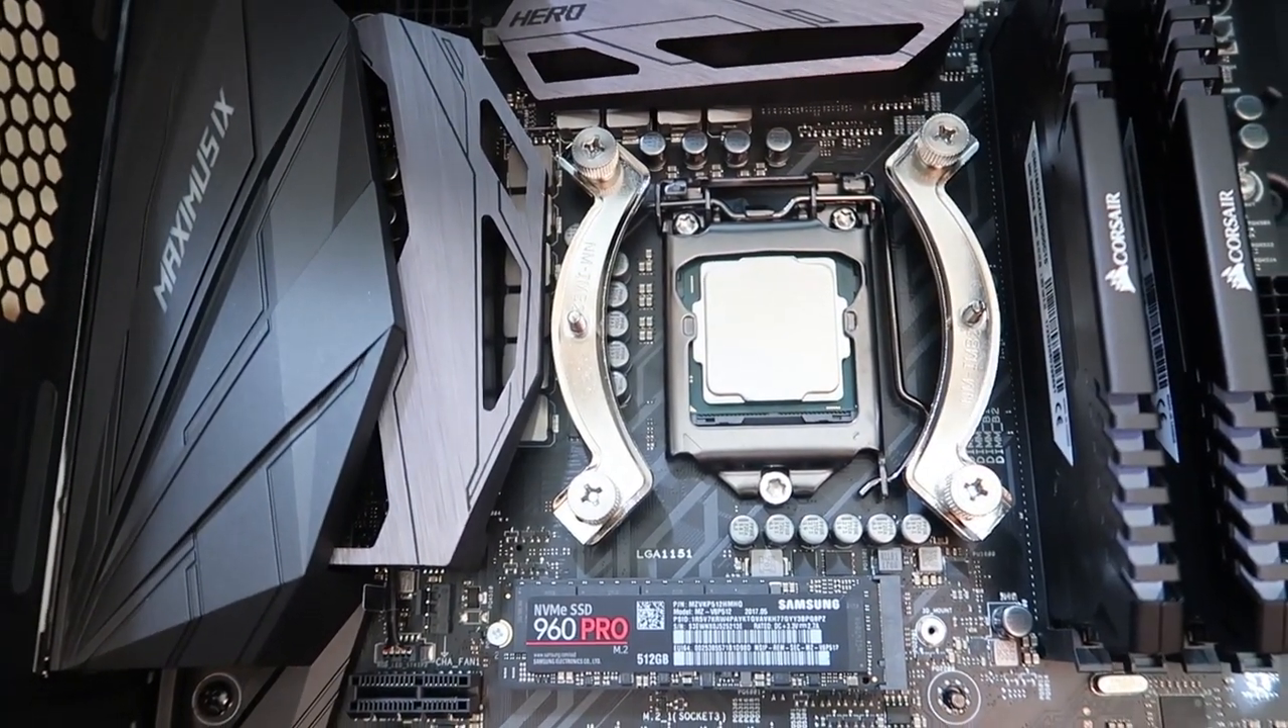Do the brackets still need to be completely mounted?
No.